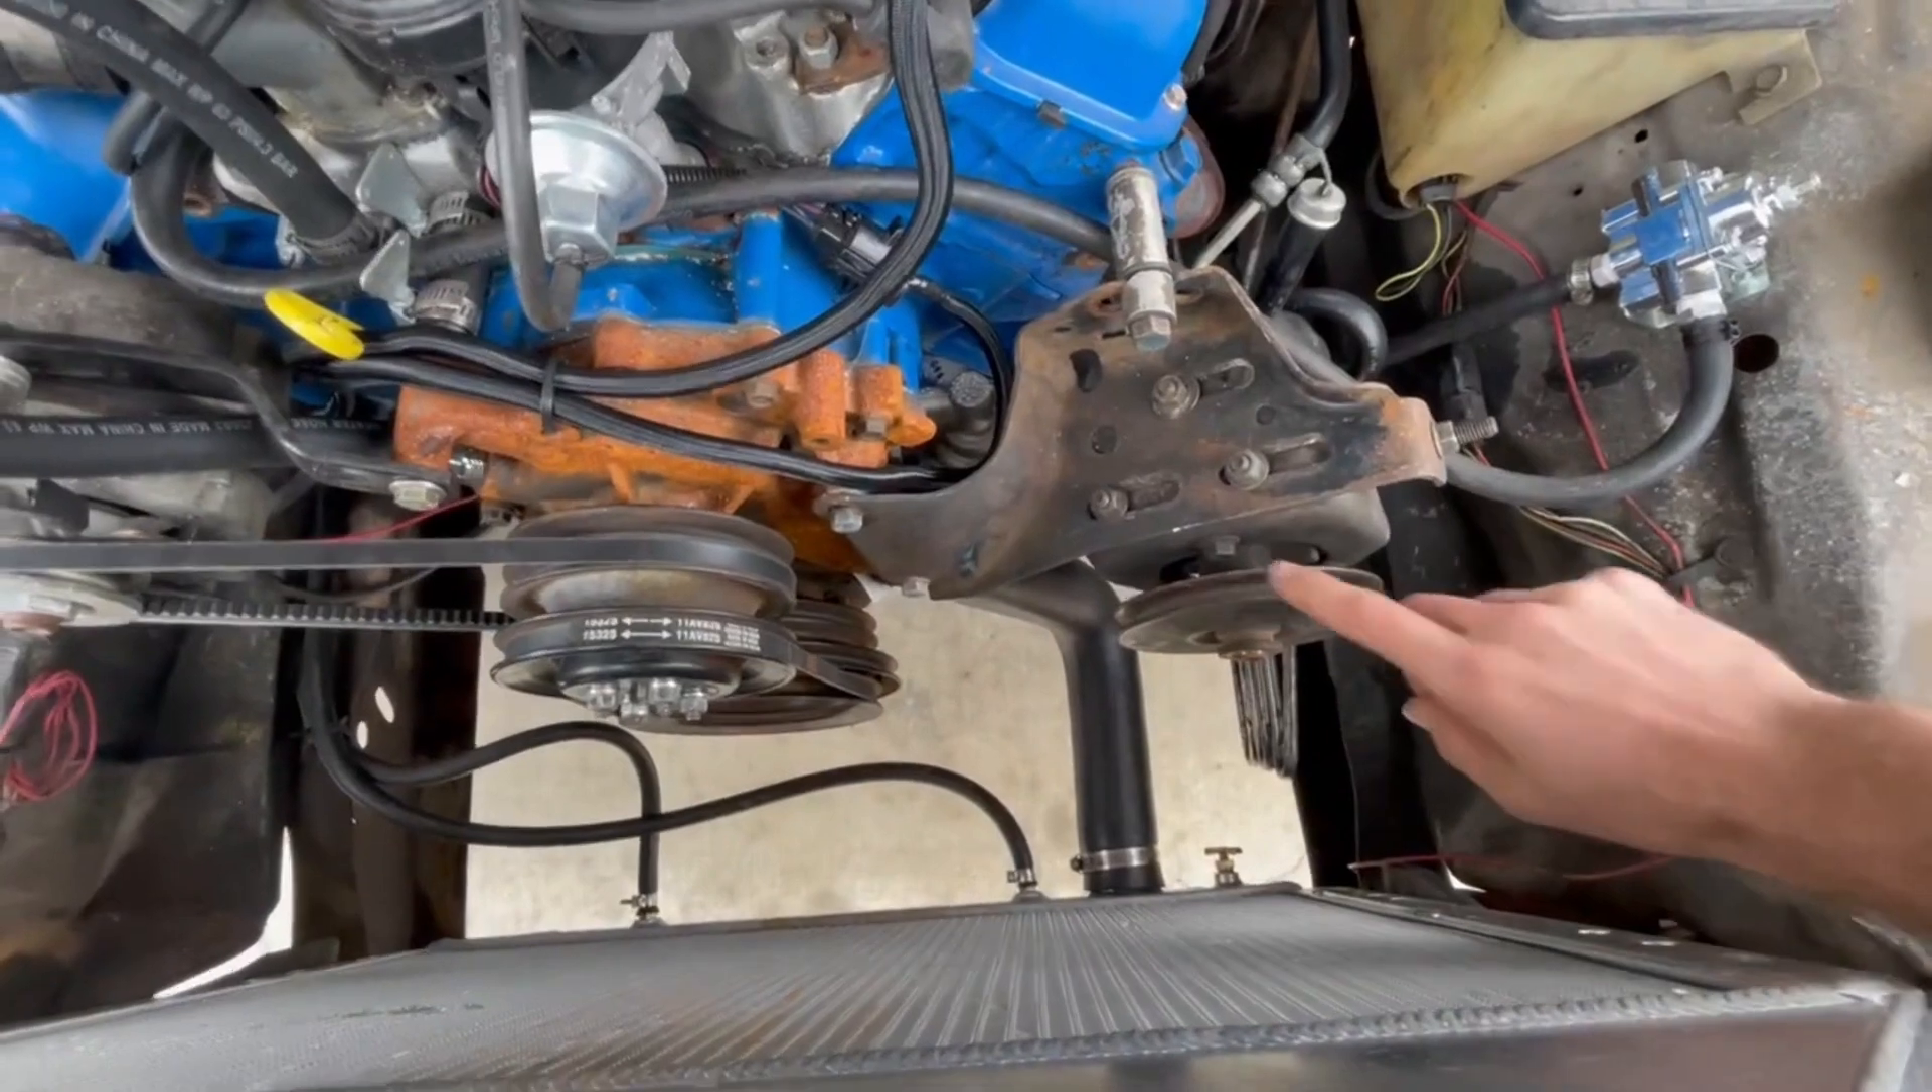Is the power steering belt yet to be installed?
Yes.